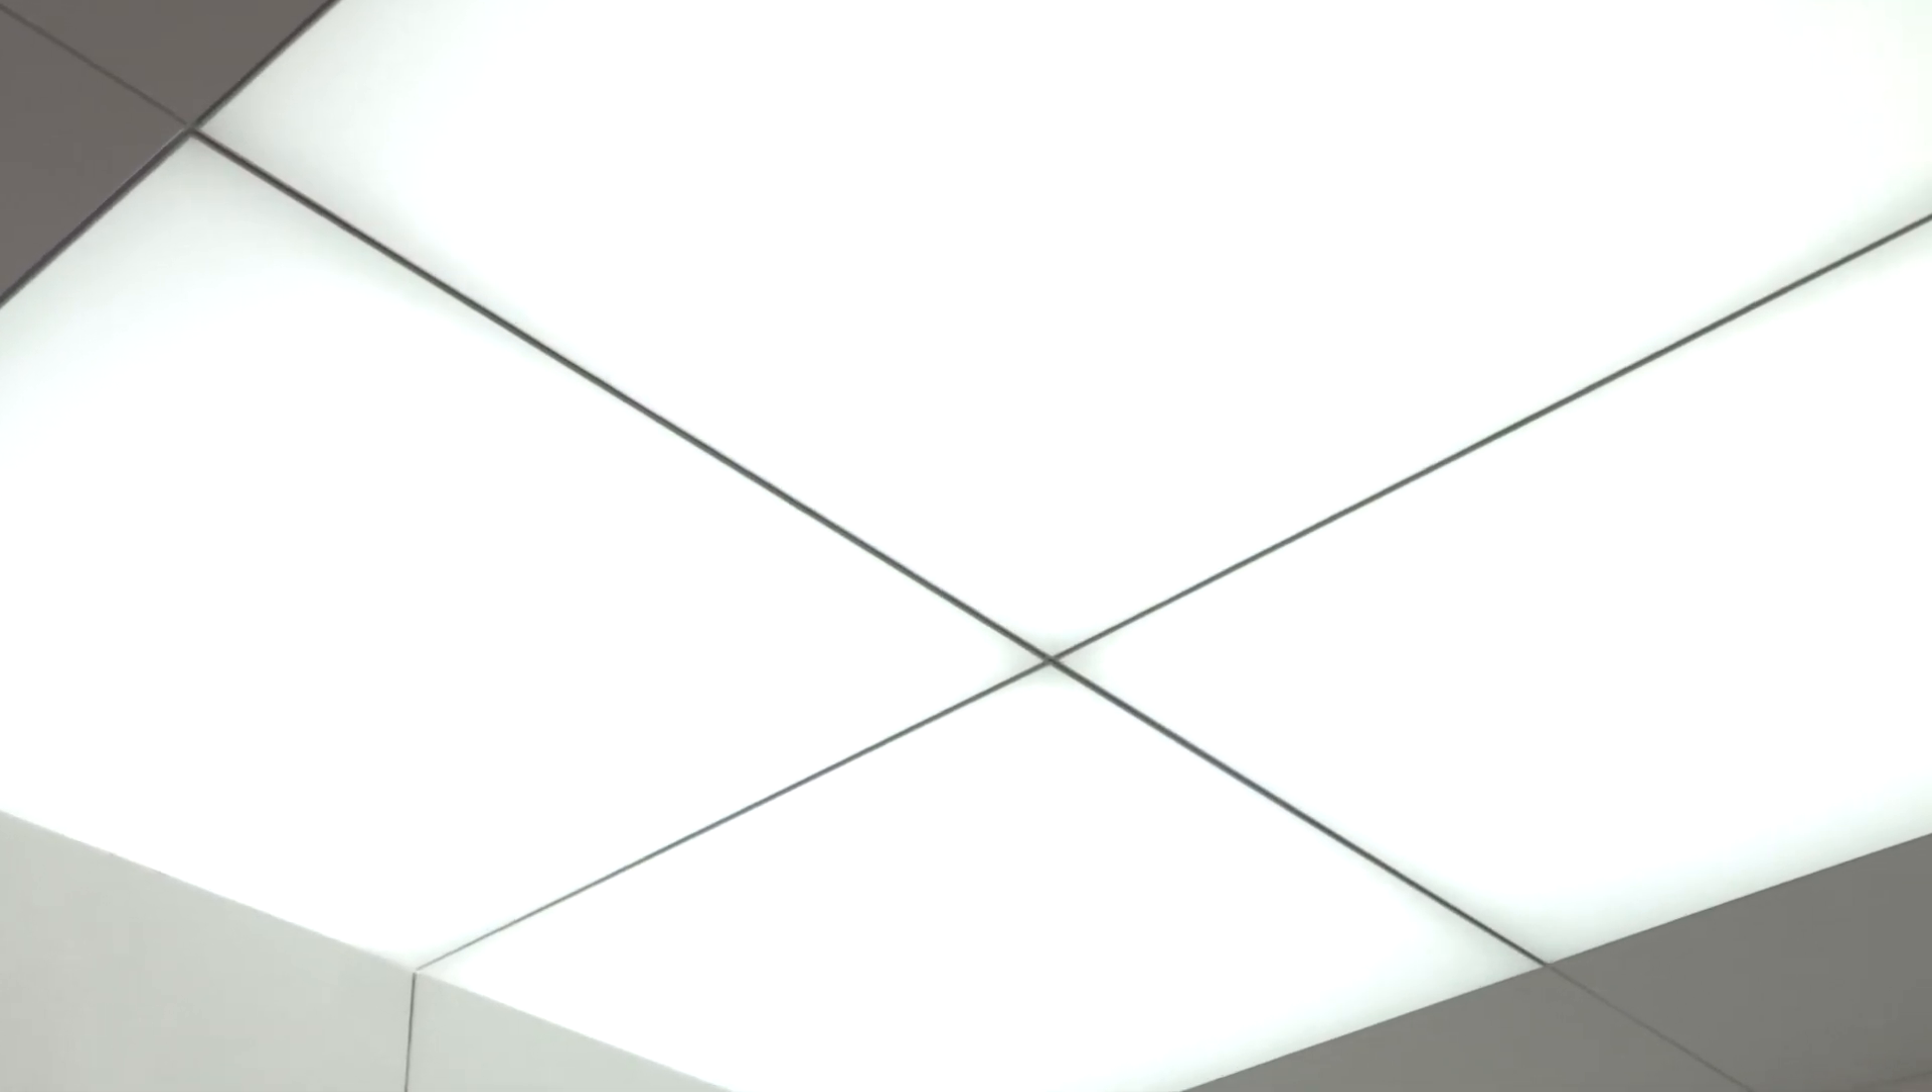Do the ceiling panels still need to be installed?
No.